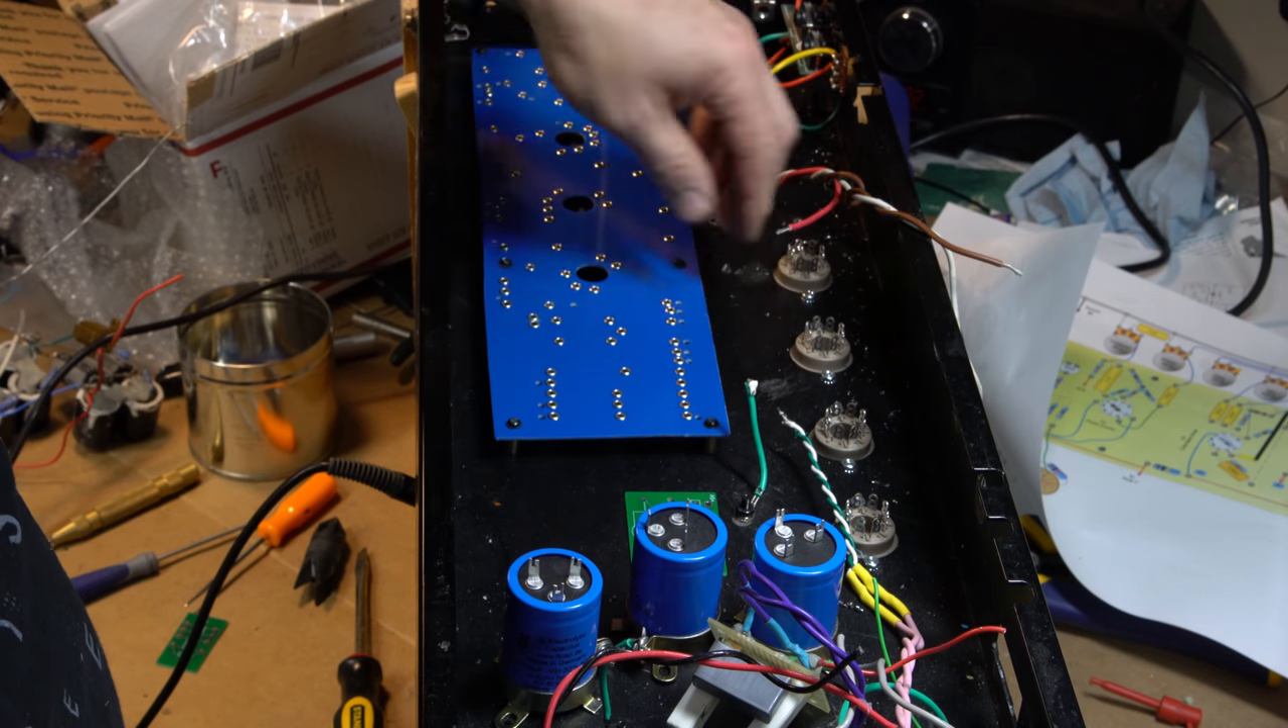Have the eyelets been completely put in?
Yes.